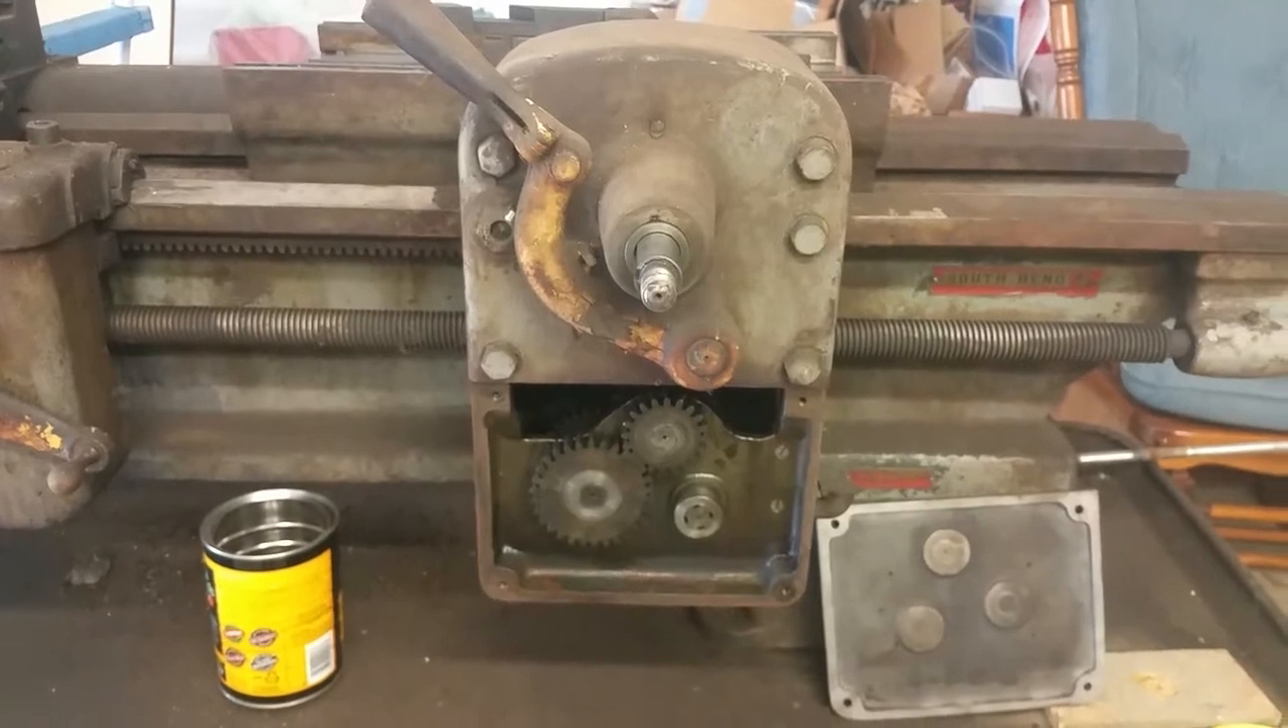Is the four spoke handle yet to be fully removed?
No.